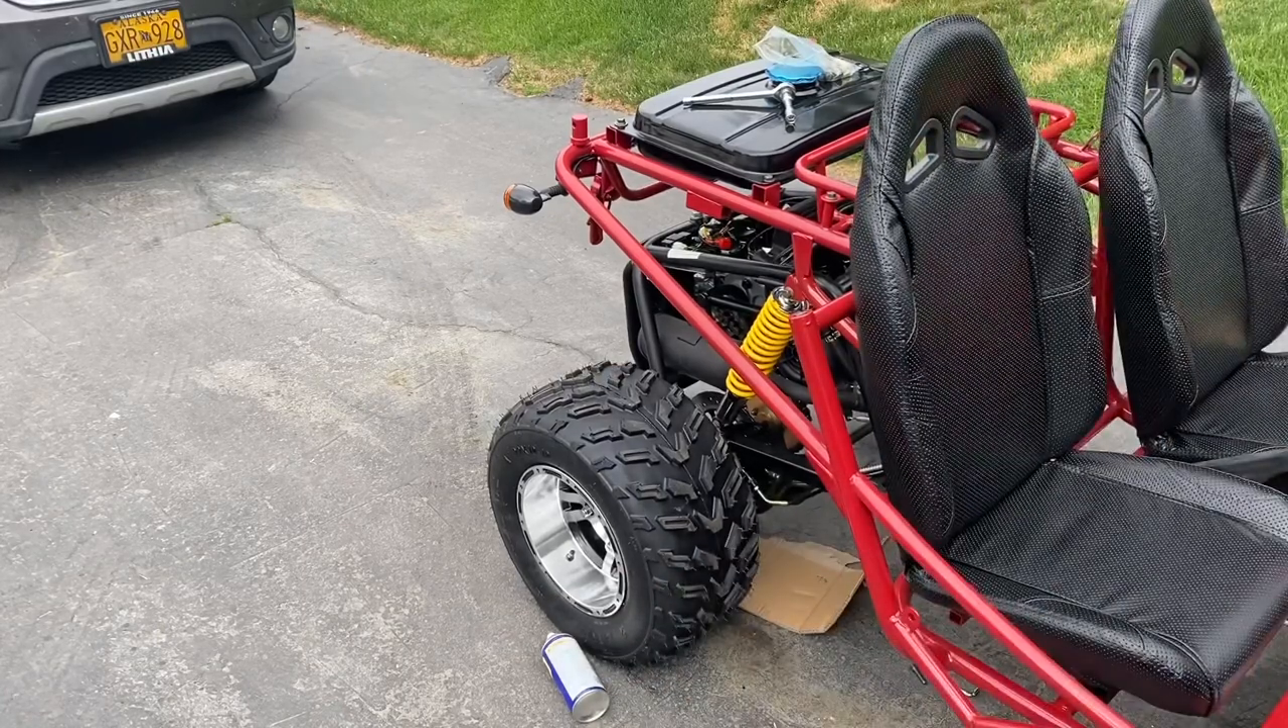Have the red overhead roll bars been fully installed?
No.